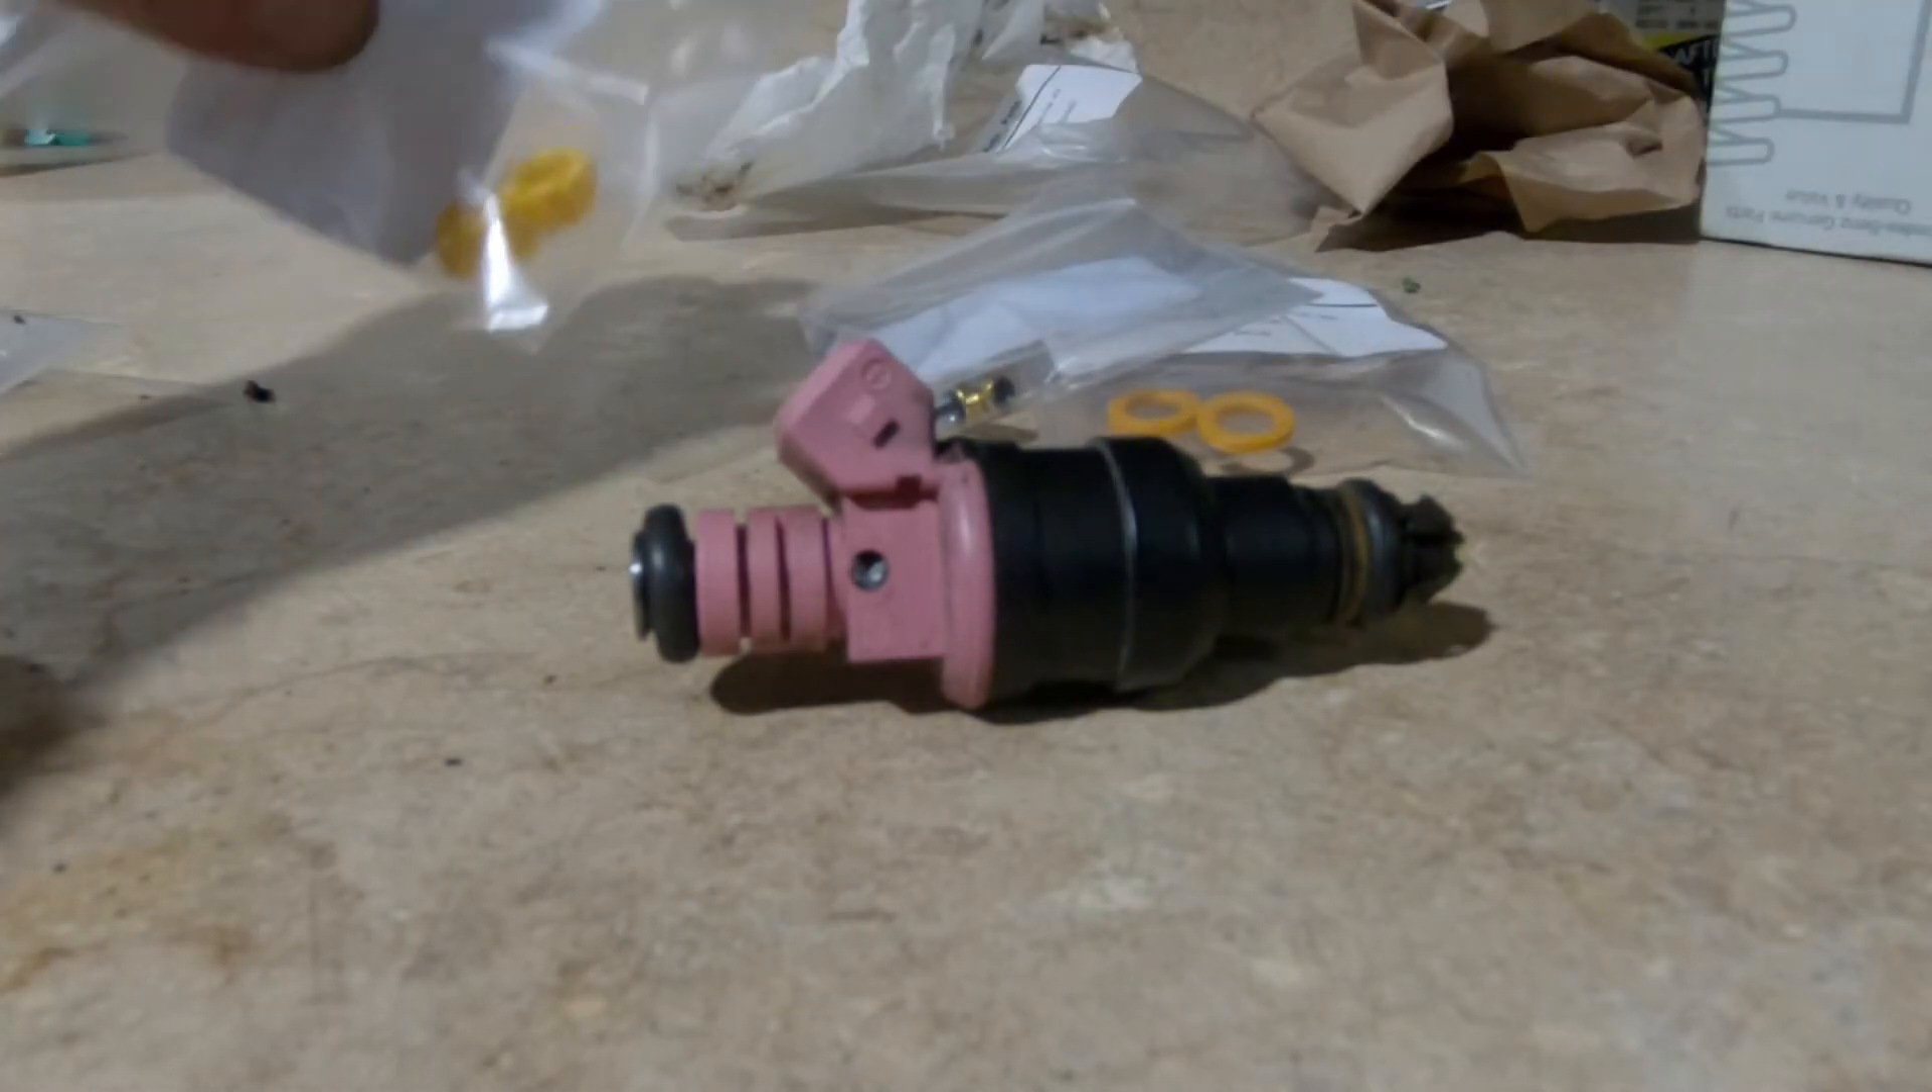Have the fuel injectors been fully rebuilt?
No.